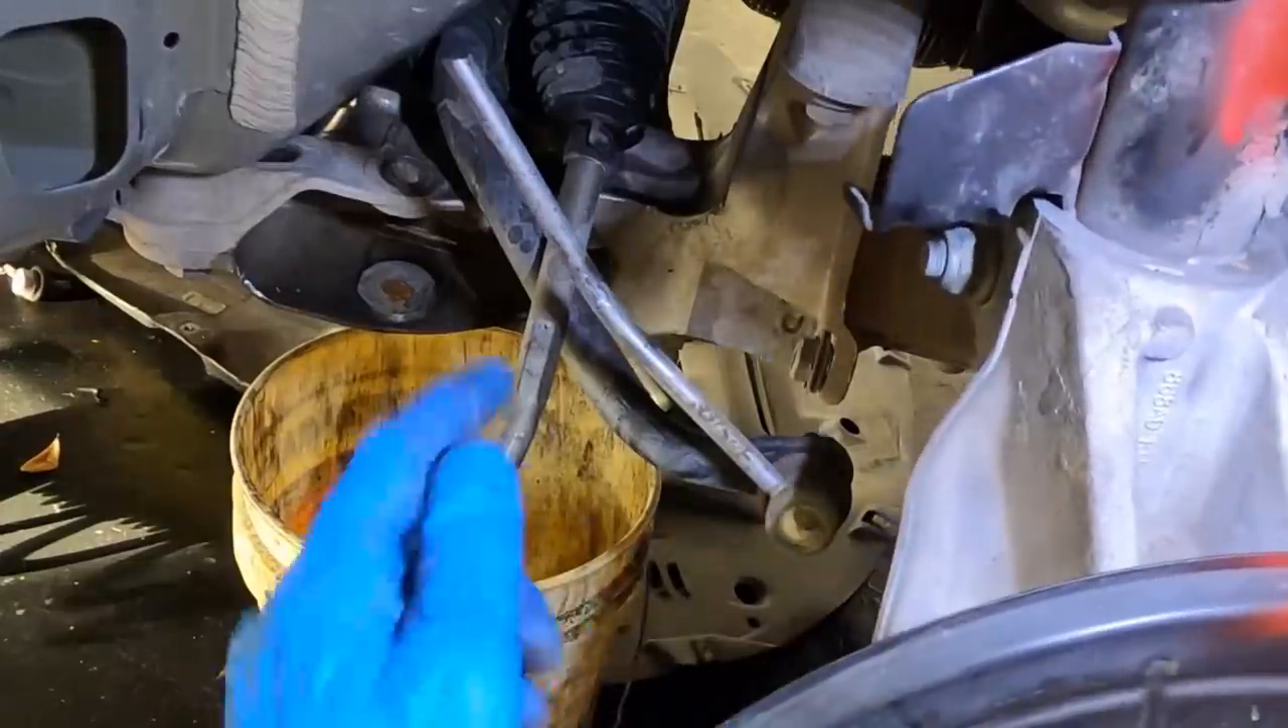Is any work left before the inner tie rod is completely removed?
Yes.